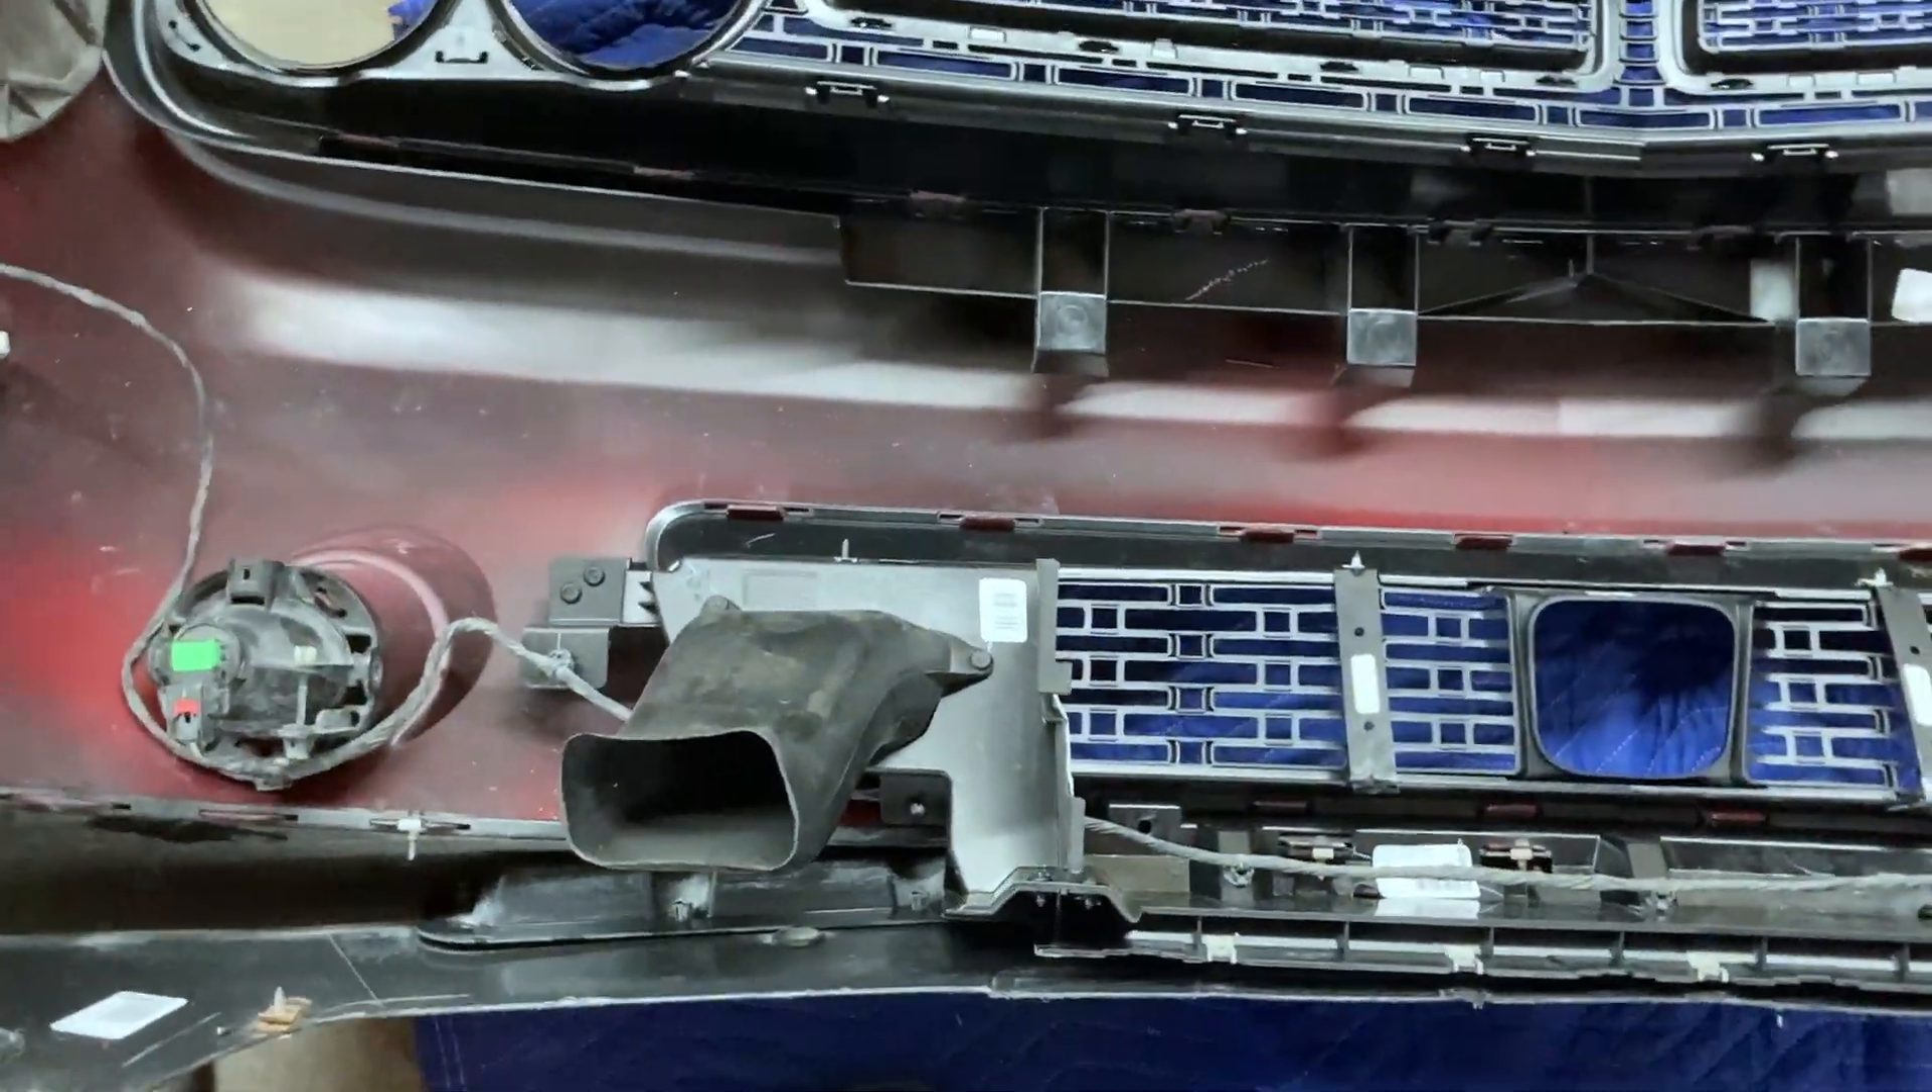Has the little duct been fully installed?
Yes.